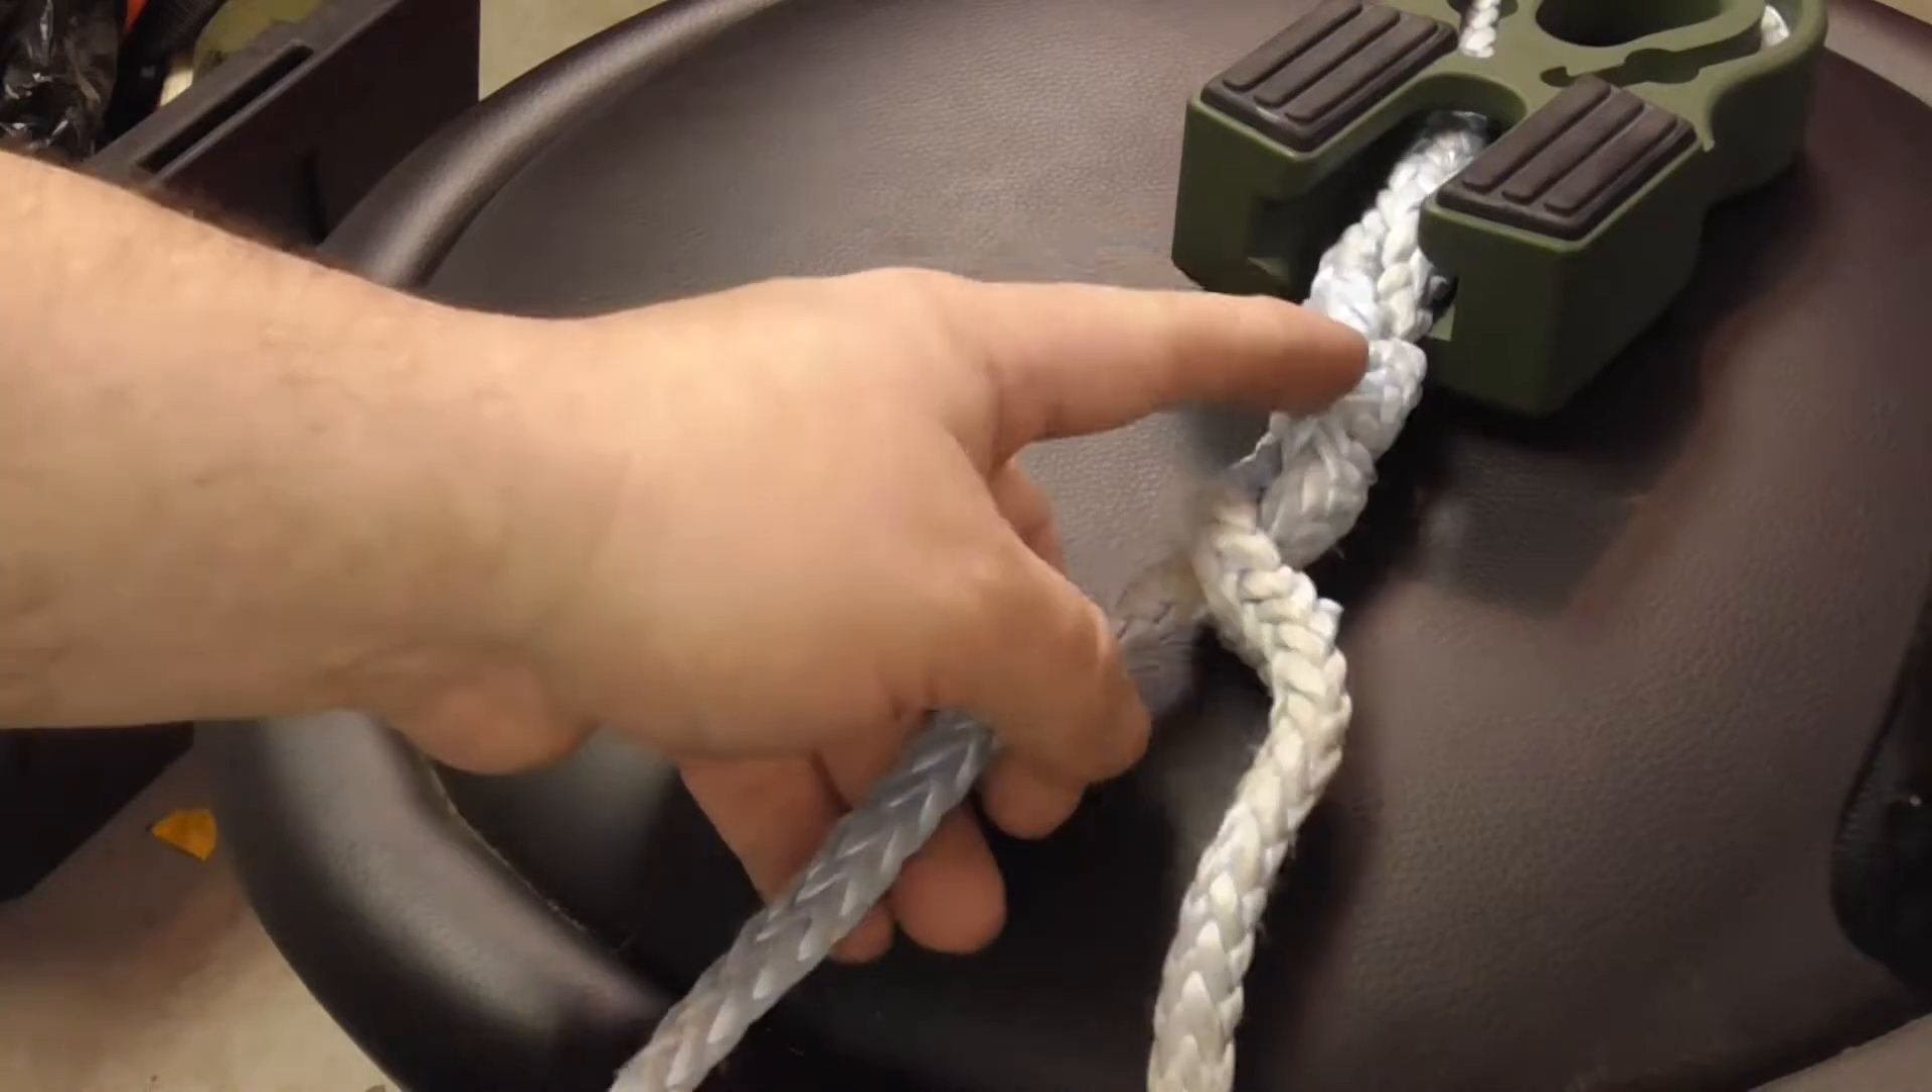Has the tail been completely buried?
No.